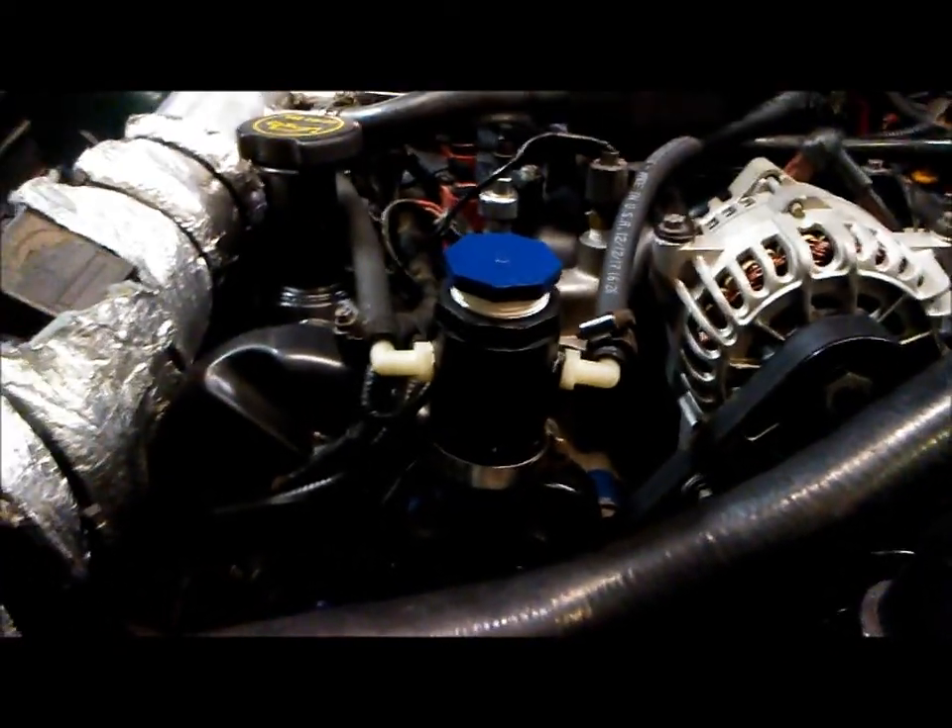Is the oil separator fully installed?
Yes.